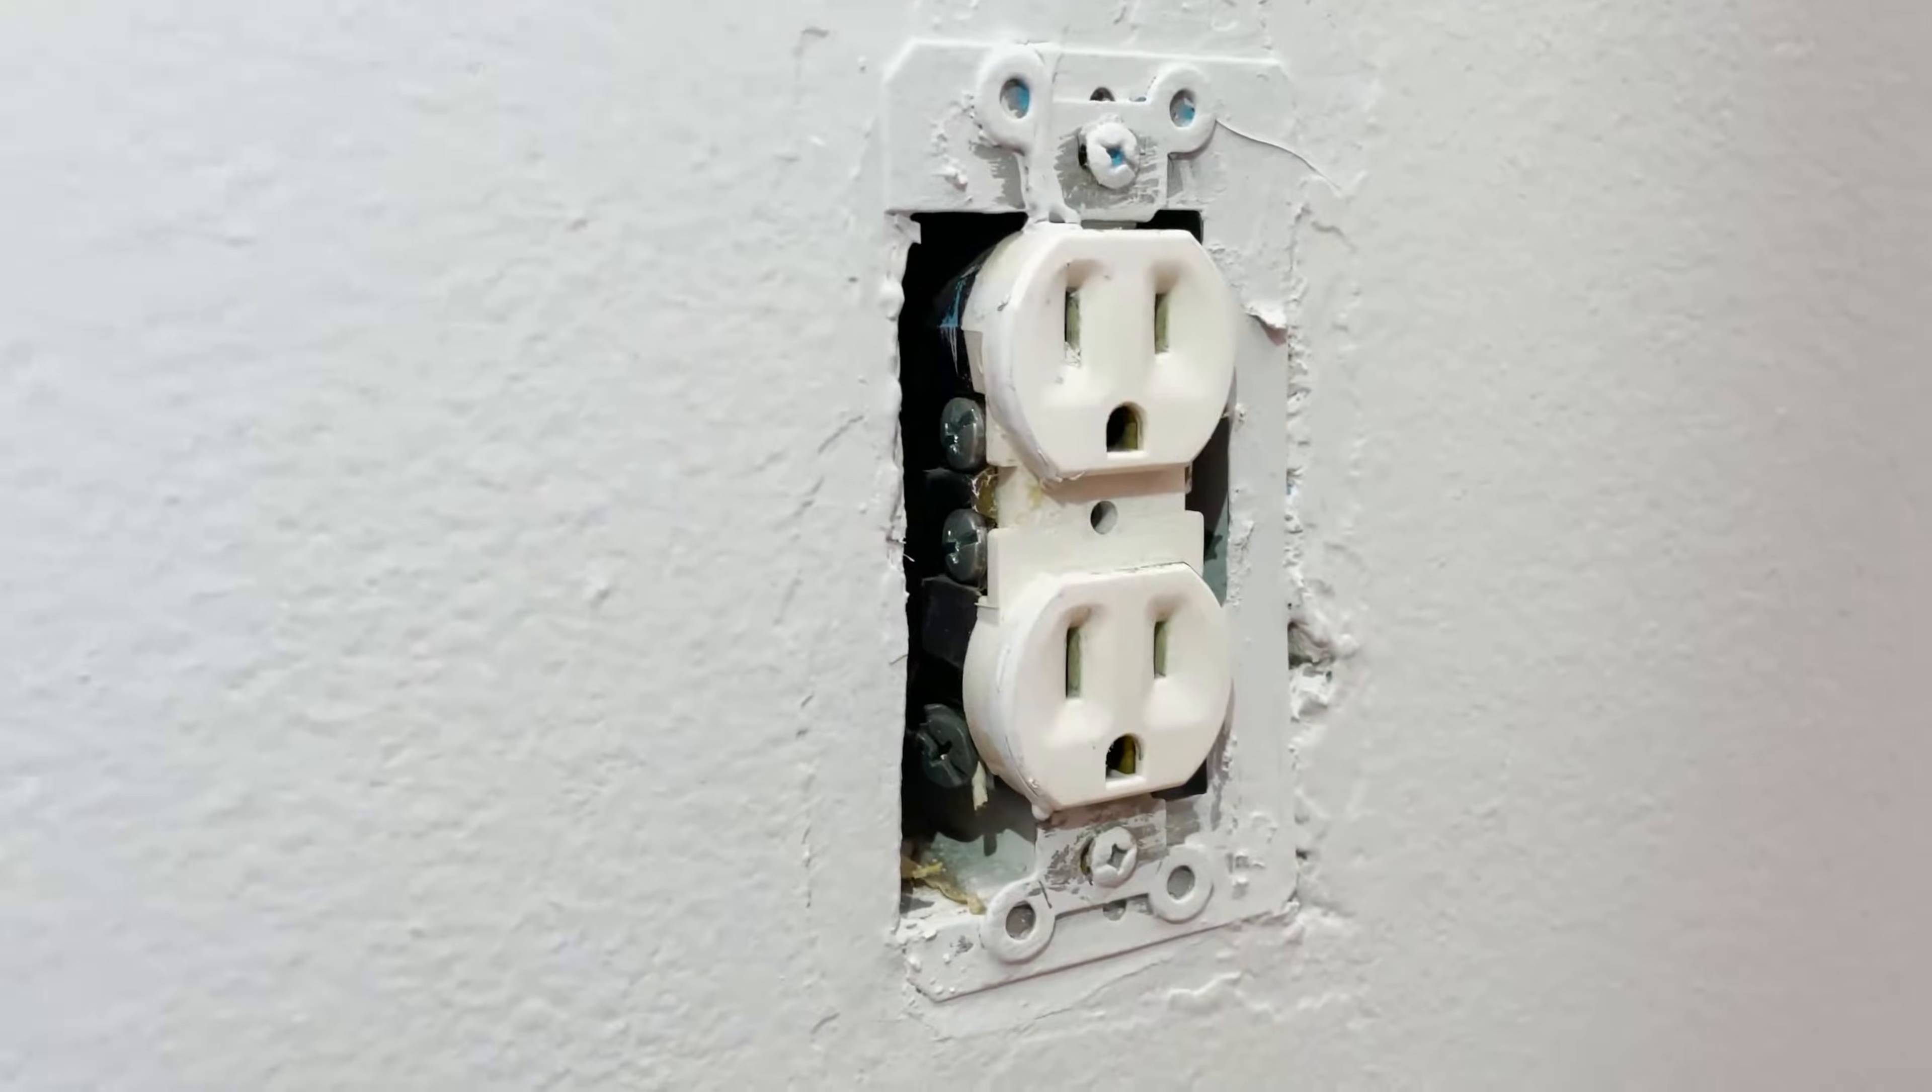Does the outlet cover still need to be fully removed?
No.